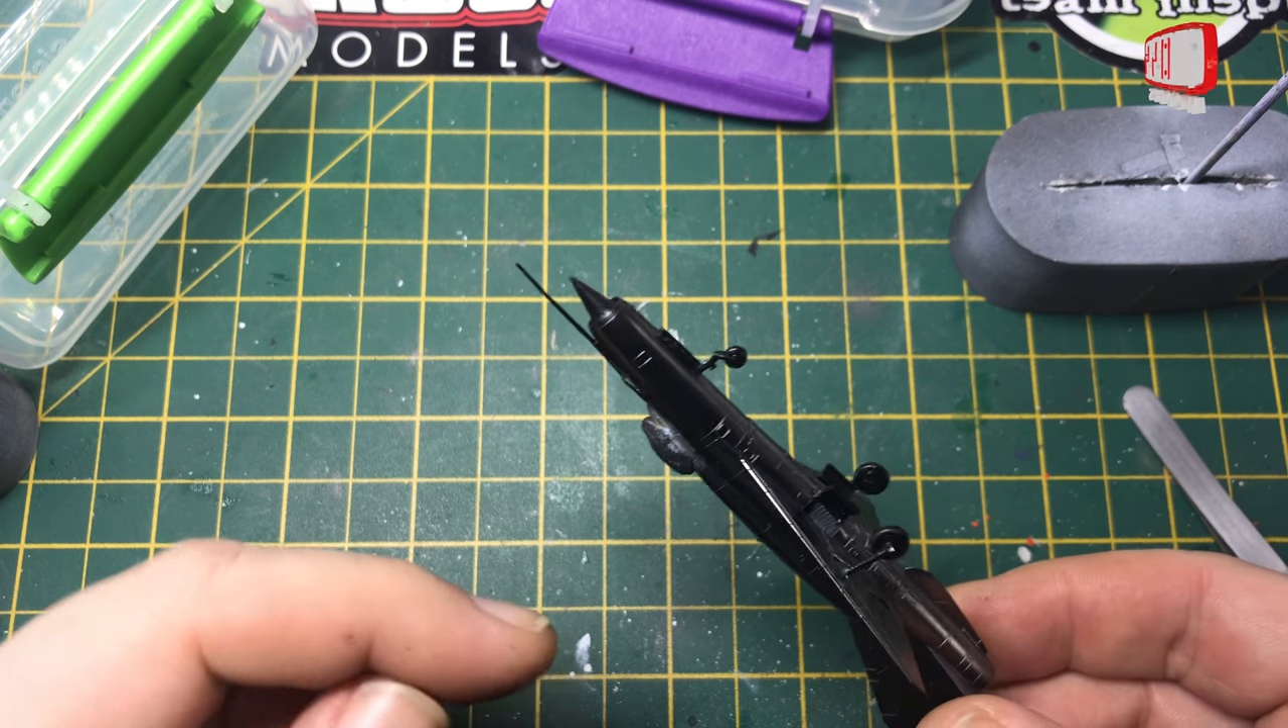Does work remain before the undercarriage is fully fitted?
No.